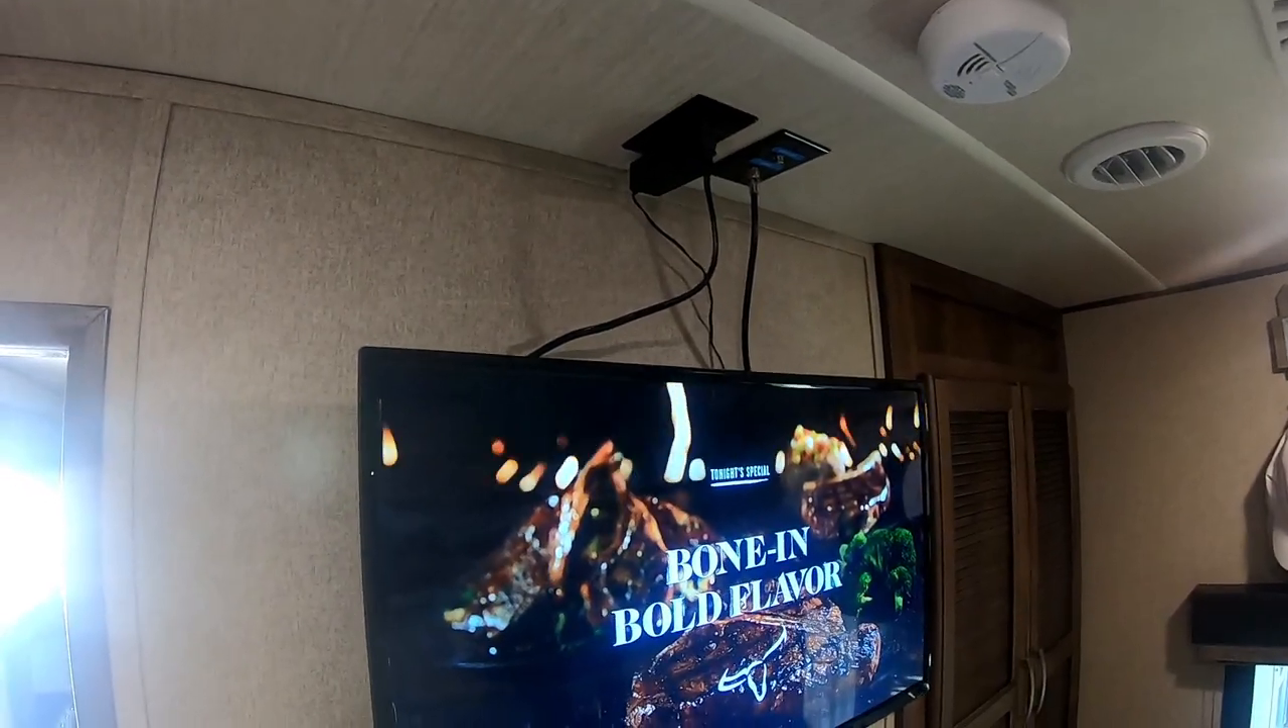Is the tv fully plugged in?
Yes.